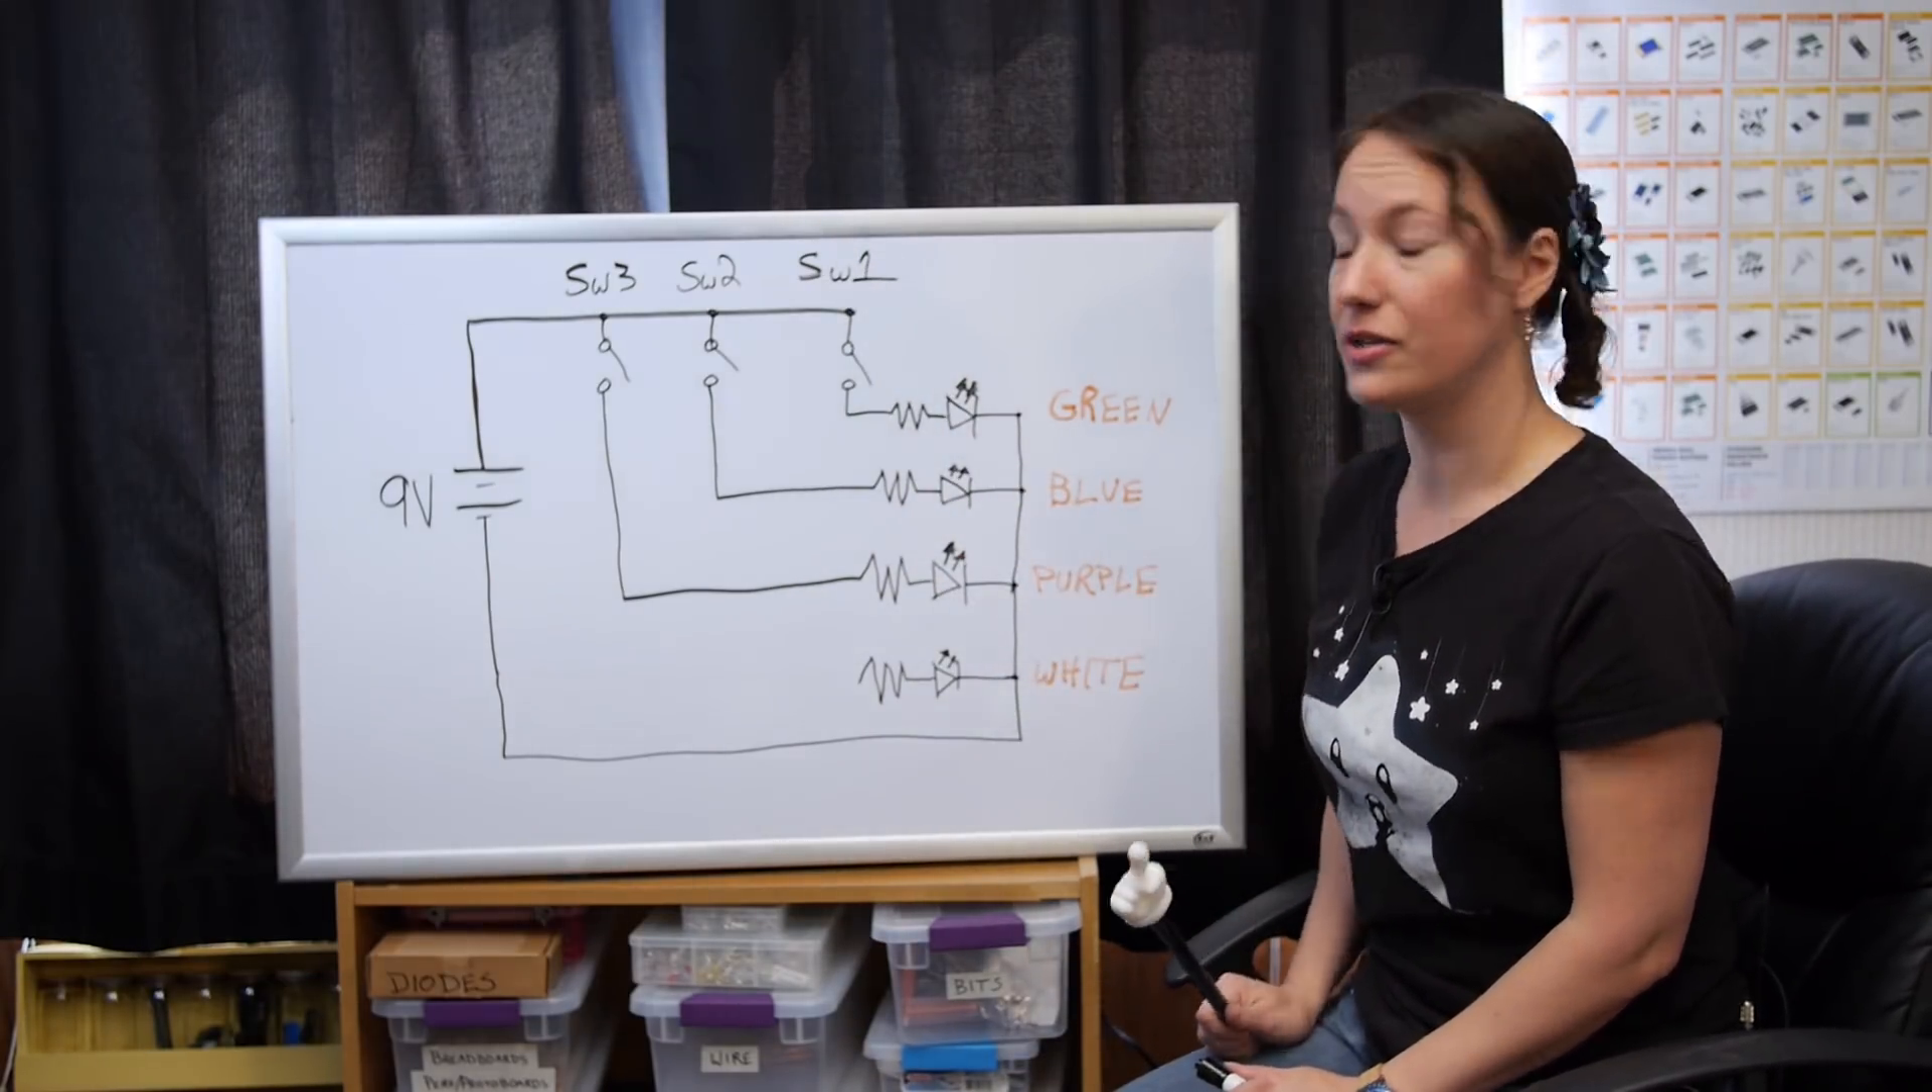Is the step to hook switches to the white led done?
No.